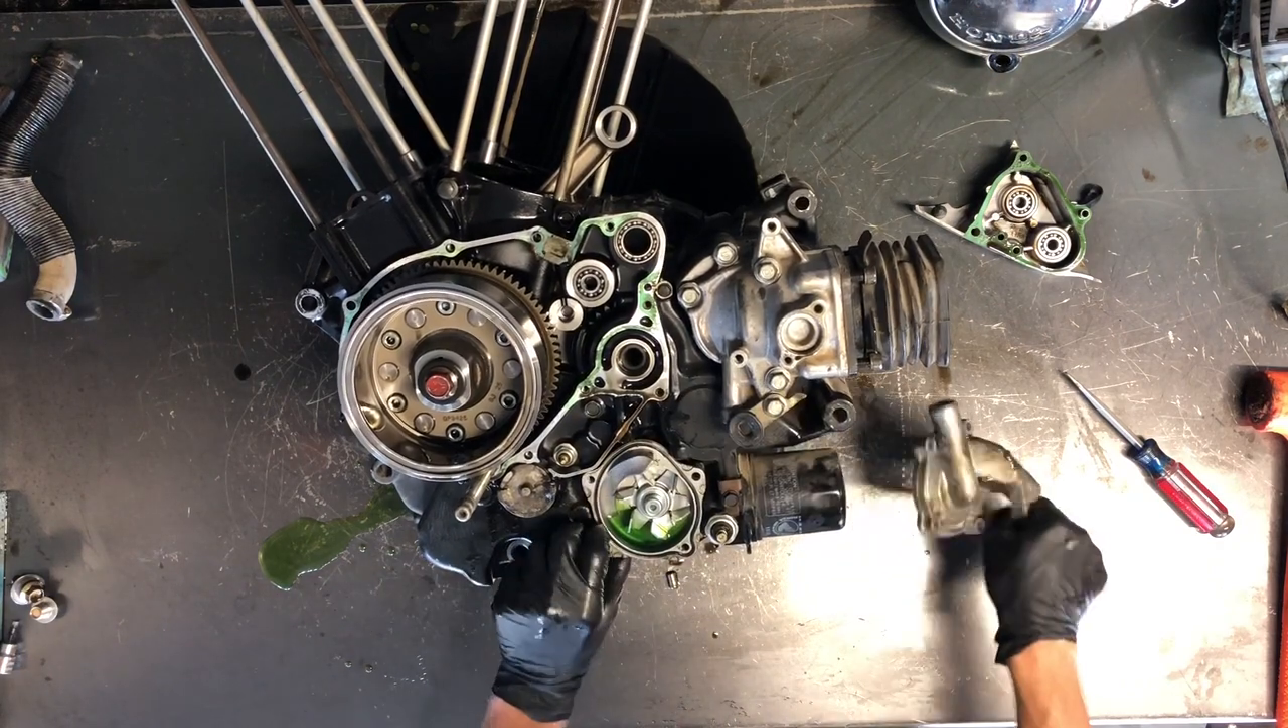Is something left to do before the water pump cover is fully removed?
No.